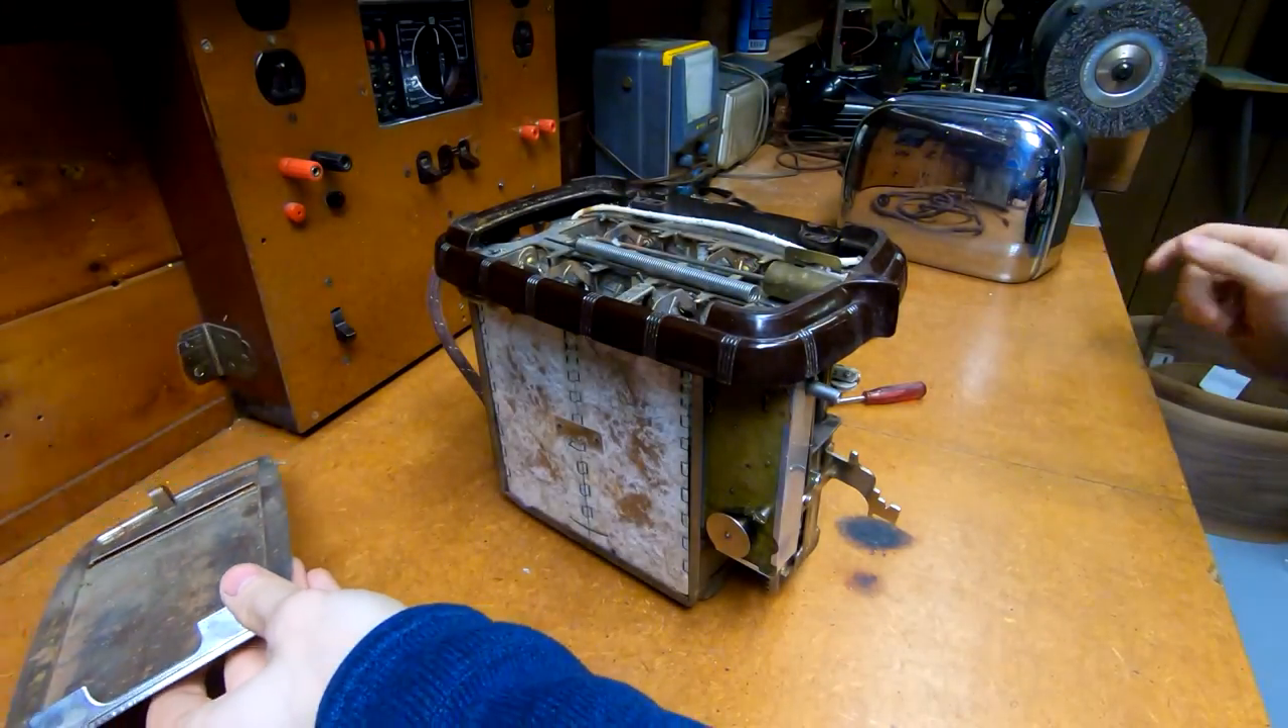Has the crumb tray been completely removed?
Yes.